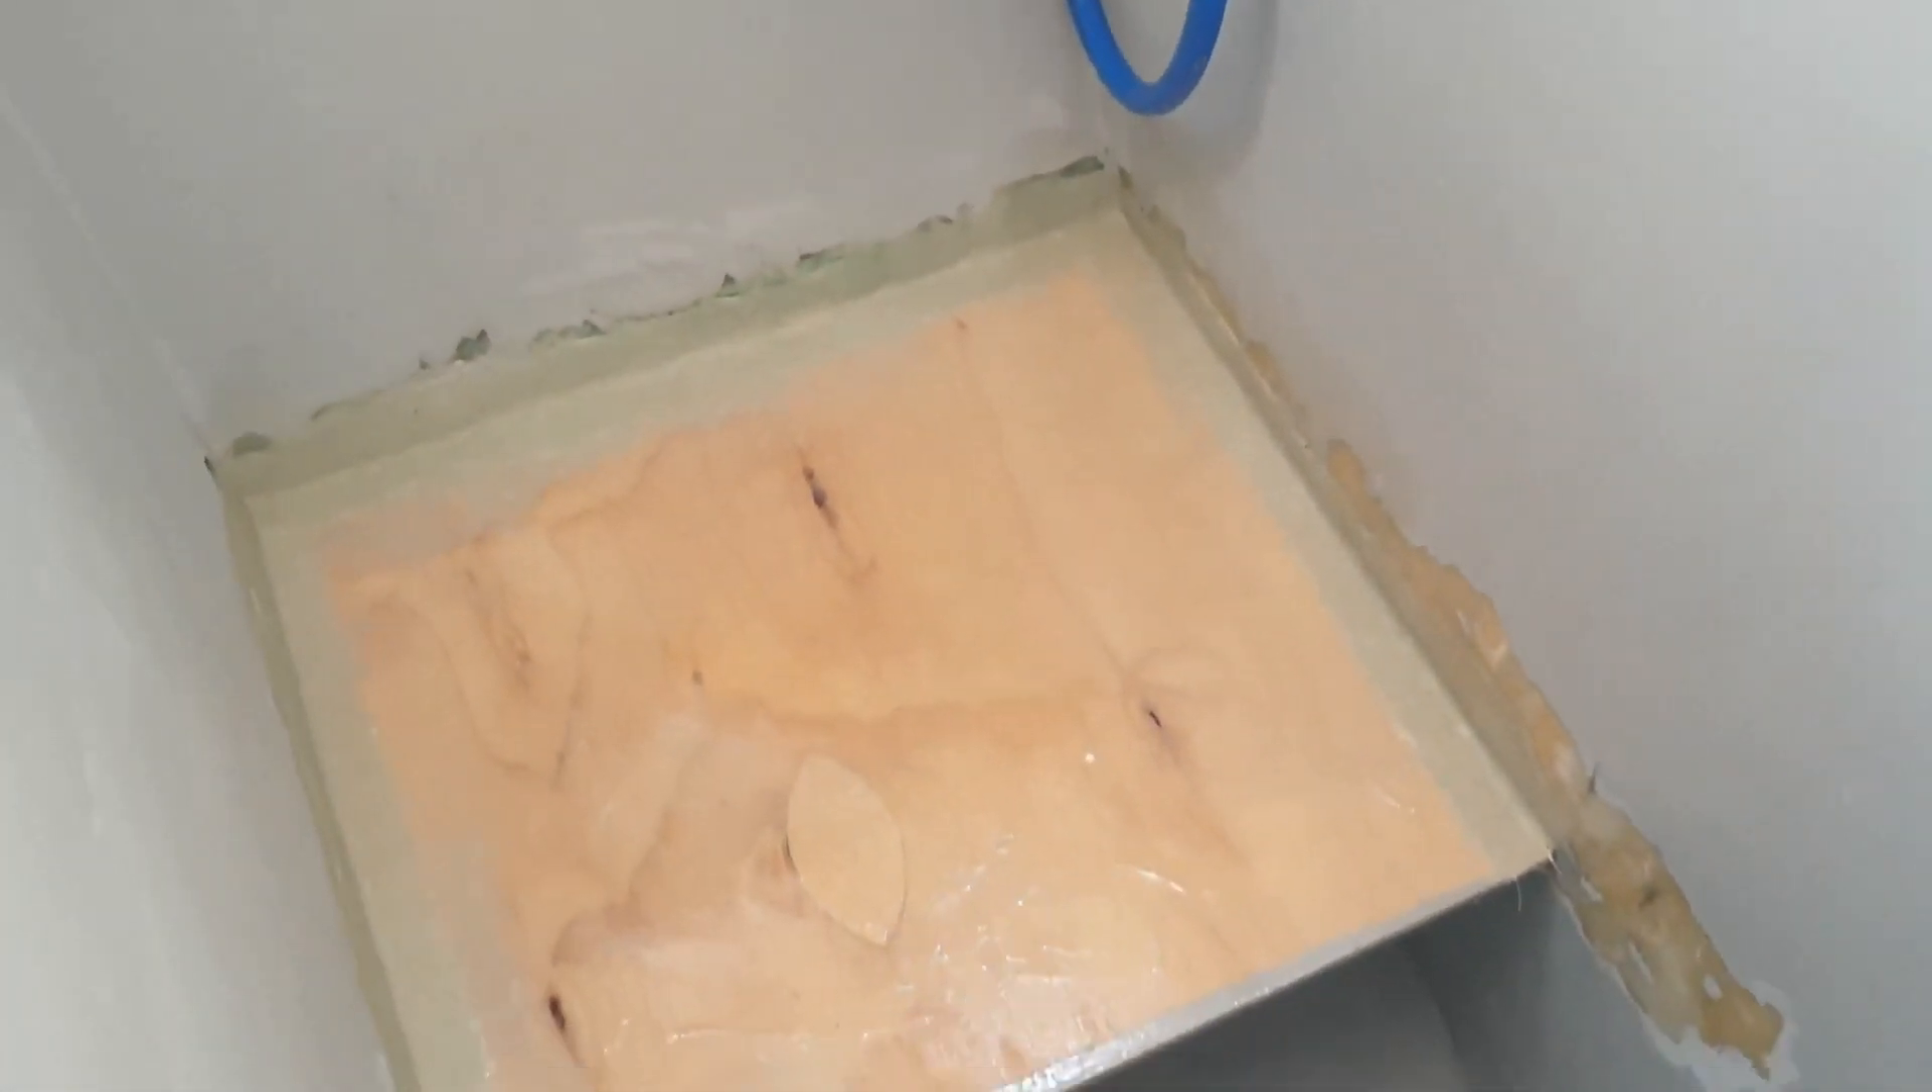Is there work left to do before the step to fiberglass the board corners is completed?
No.